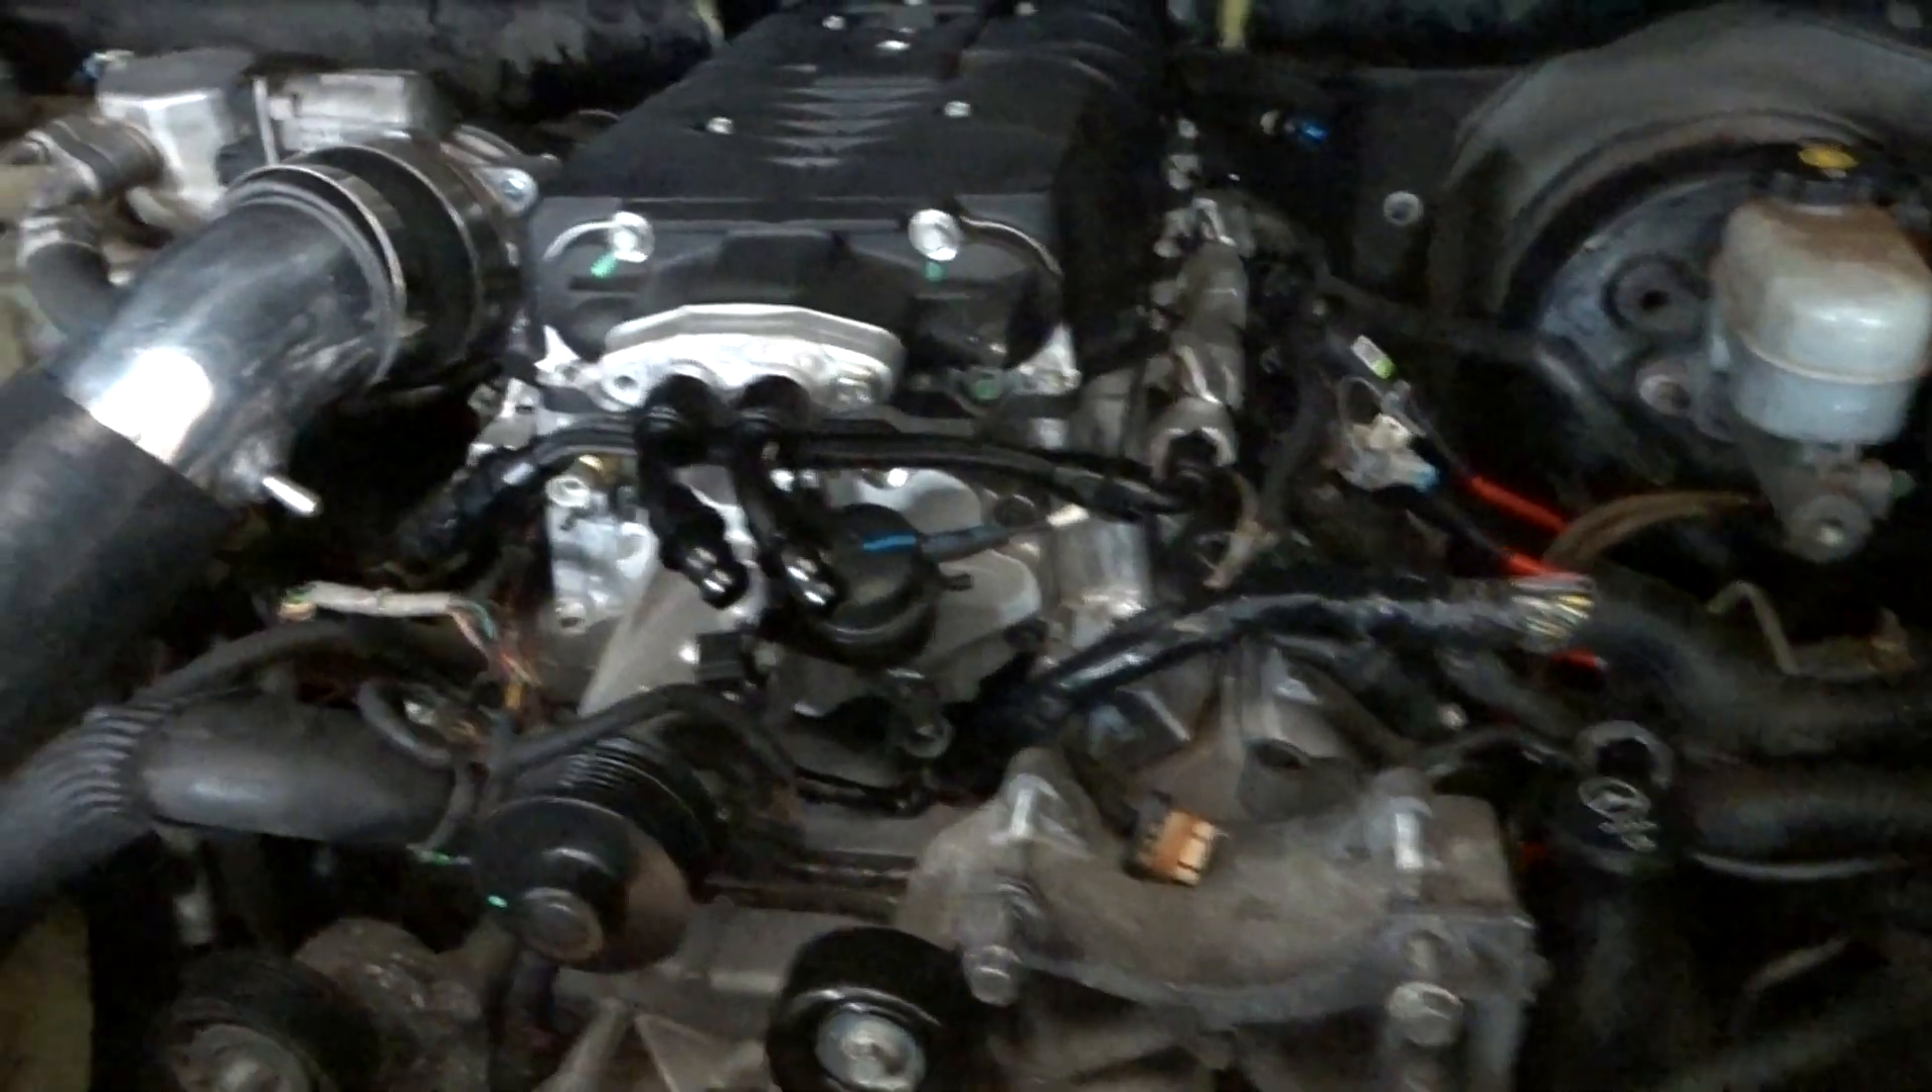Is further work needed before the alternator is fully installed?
Yes.